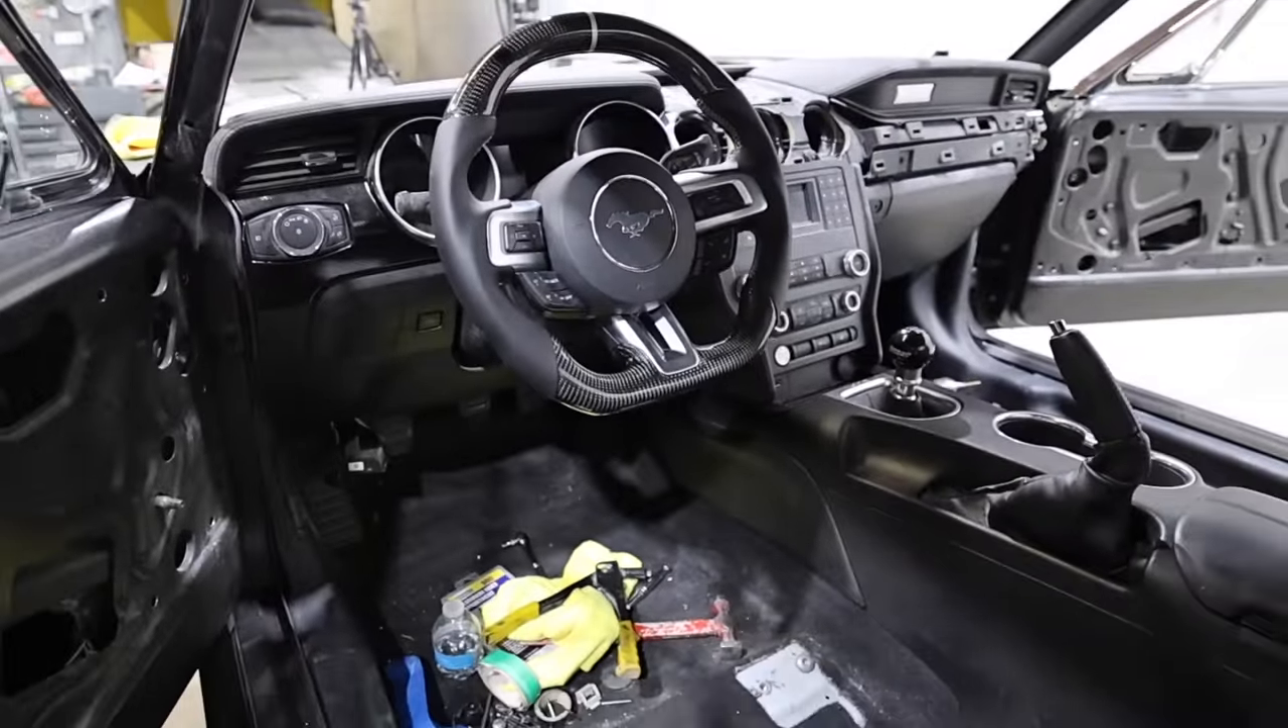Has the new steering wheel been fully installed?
Yes.